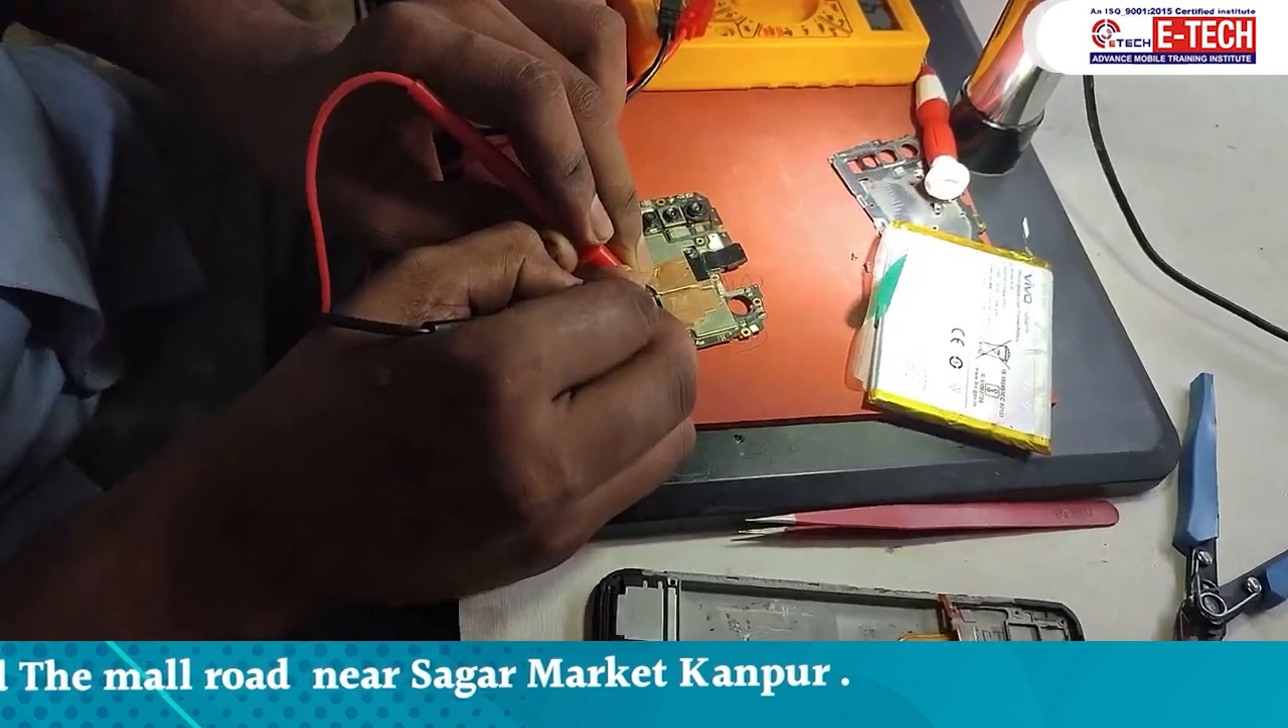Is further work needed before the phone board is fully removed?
No.